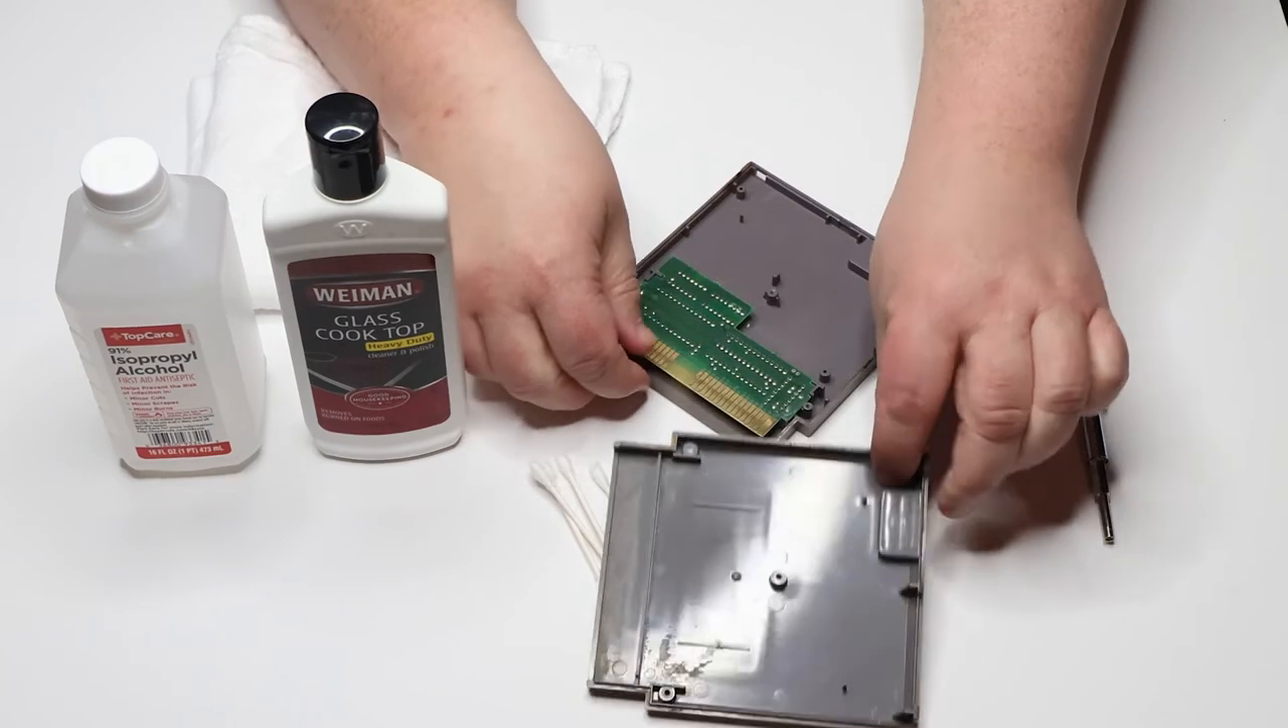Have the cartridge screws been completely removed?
Yes.